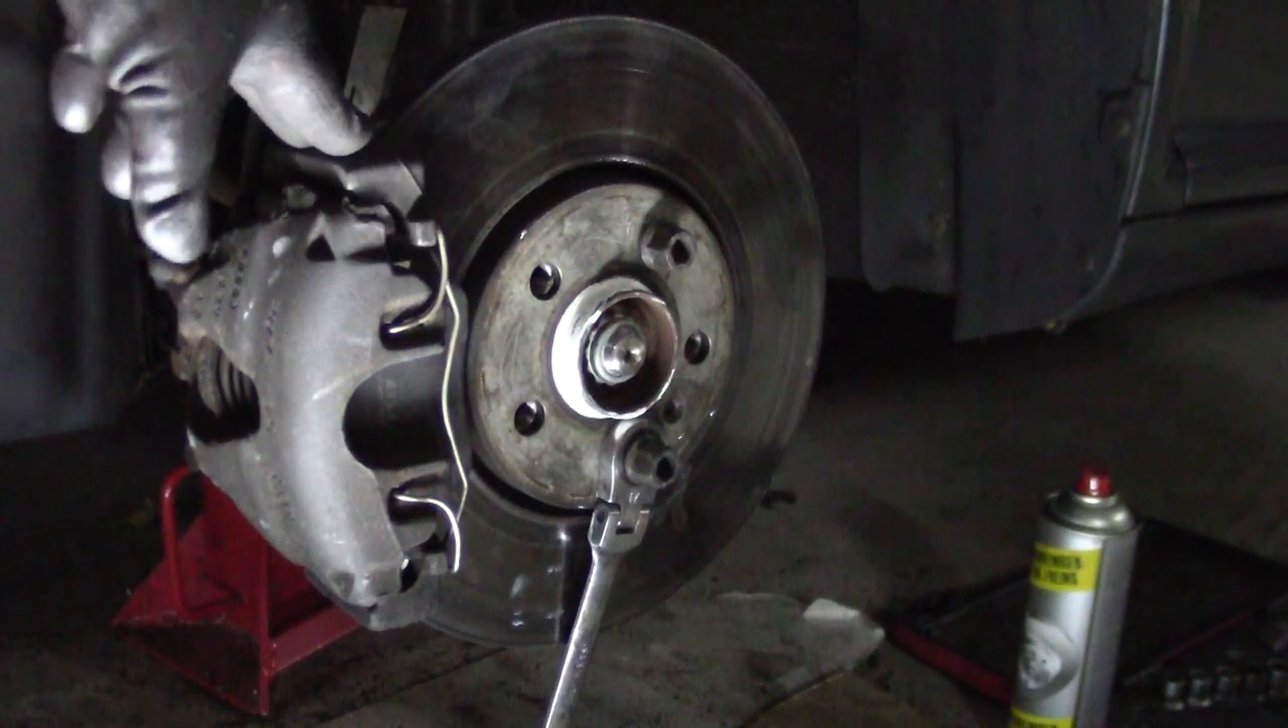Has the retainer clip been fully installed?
Yes.